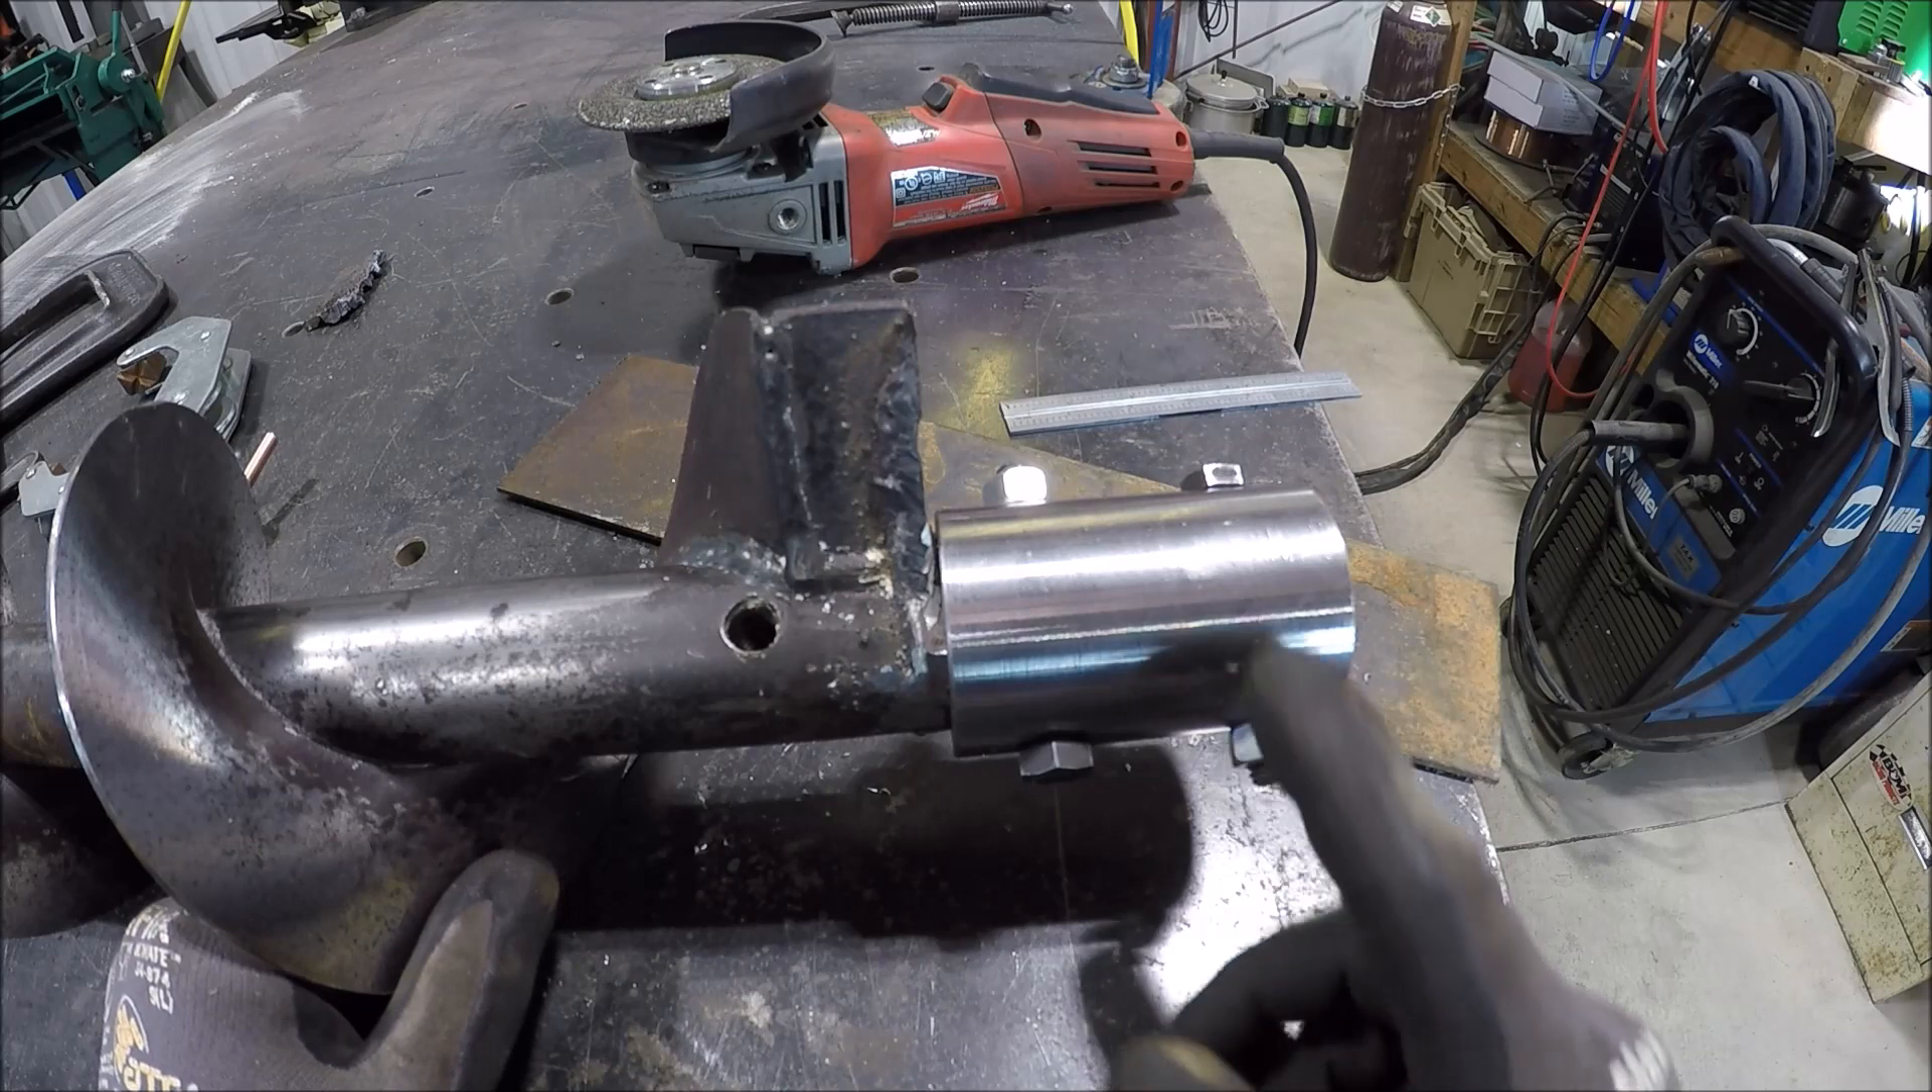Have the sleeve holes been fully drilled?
Yes.